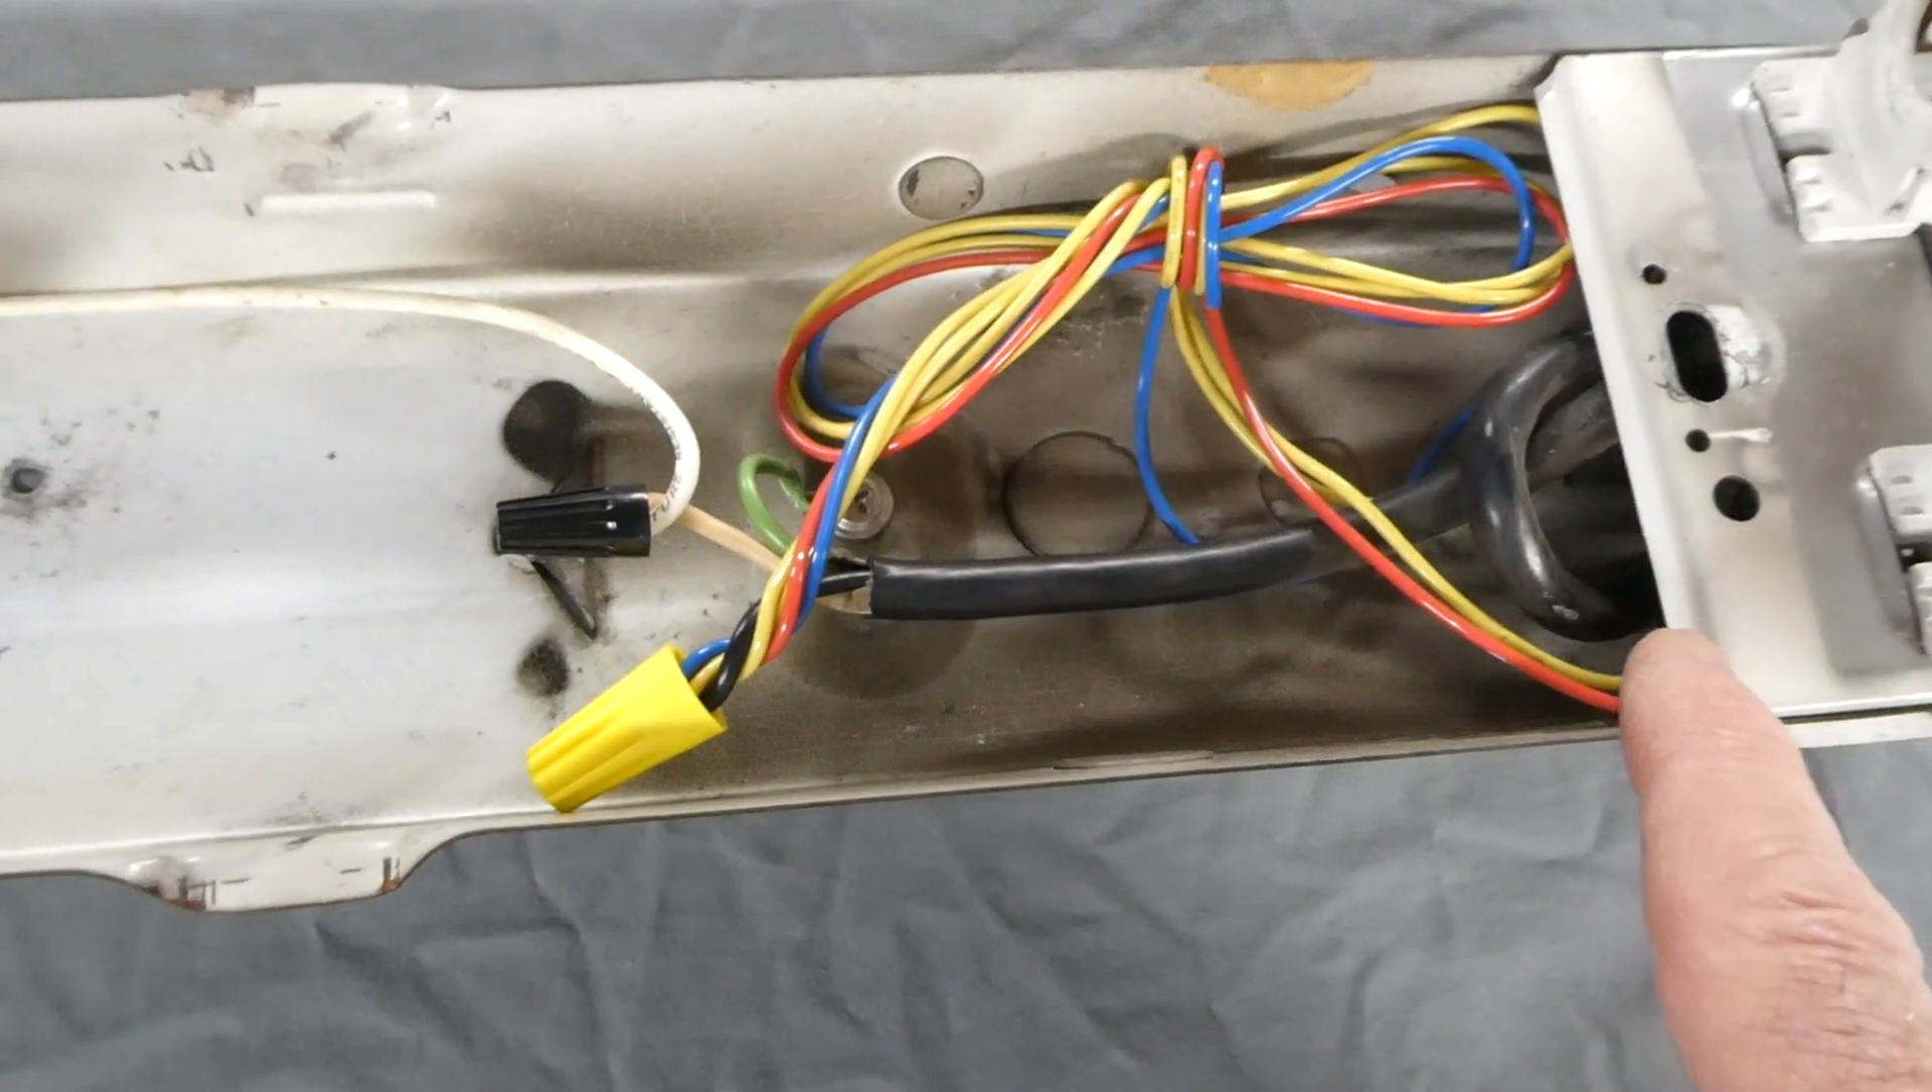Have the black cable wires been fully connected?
Yes.